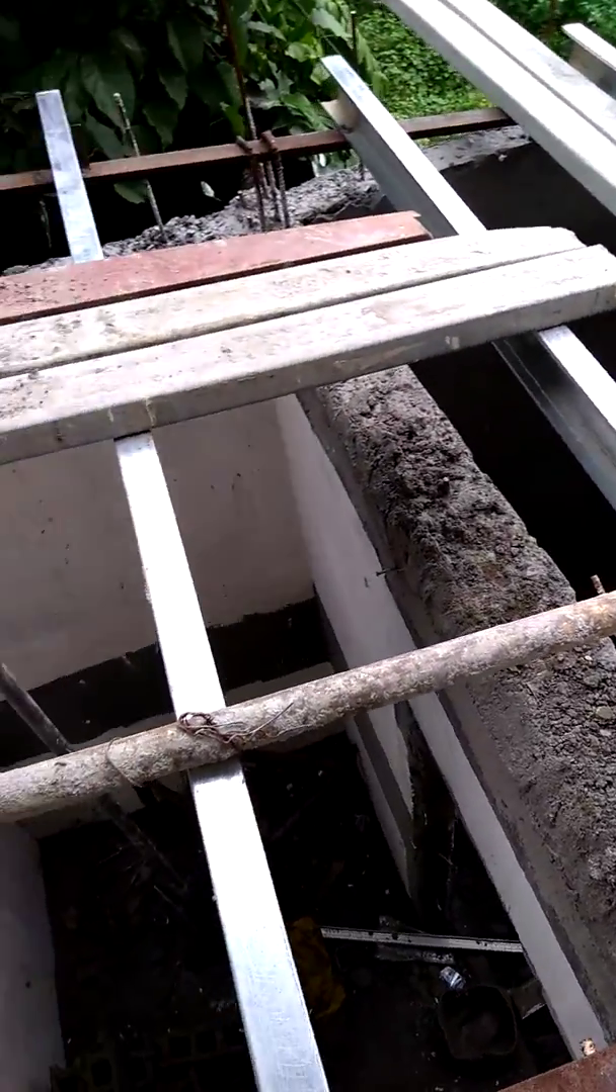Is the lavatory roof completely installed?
No.